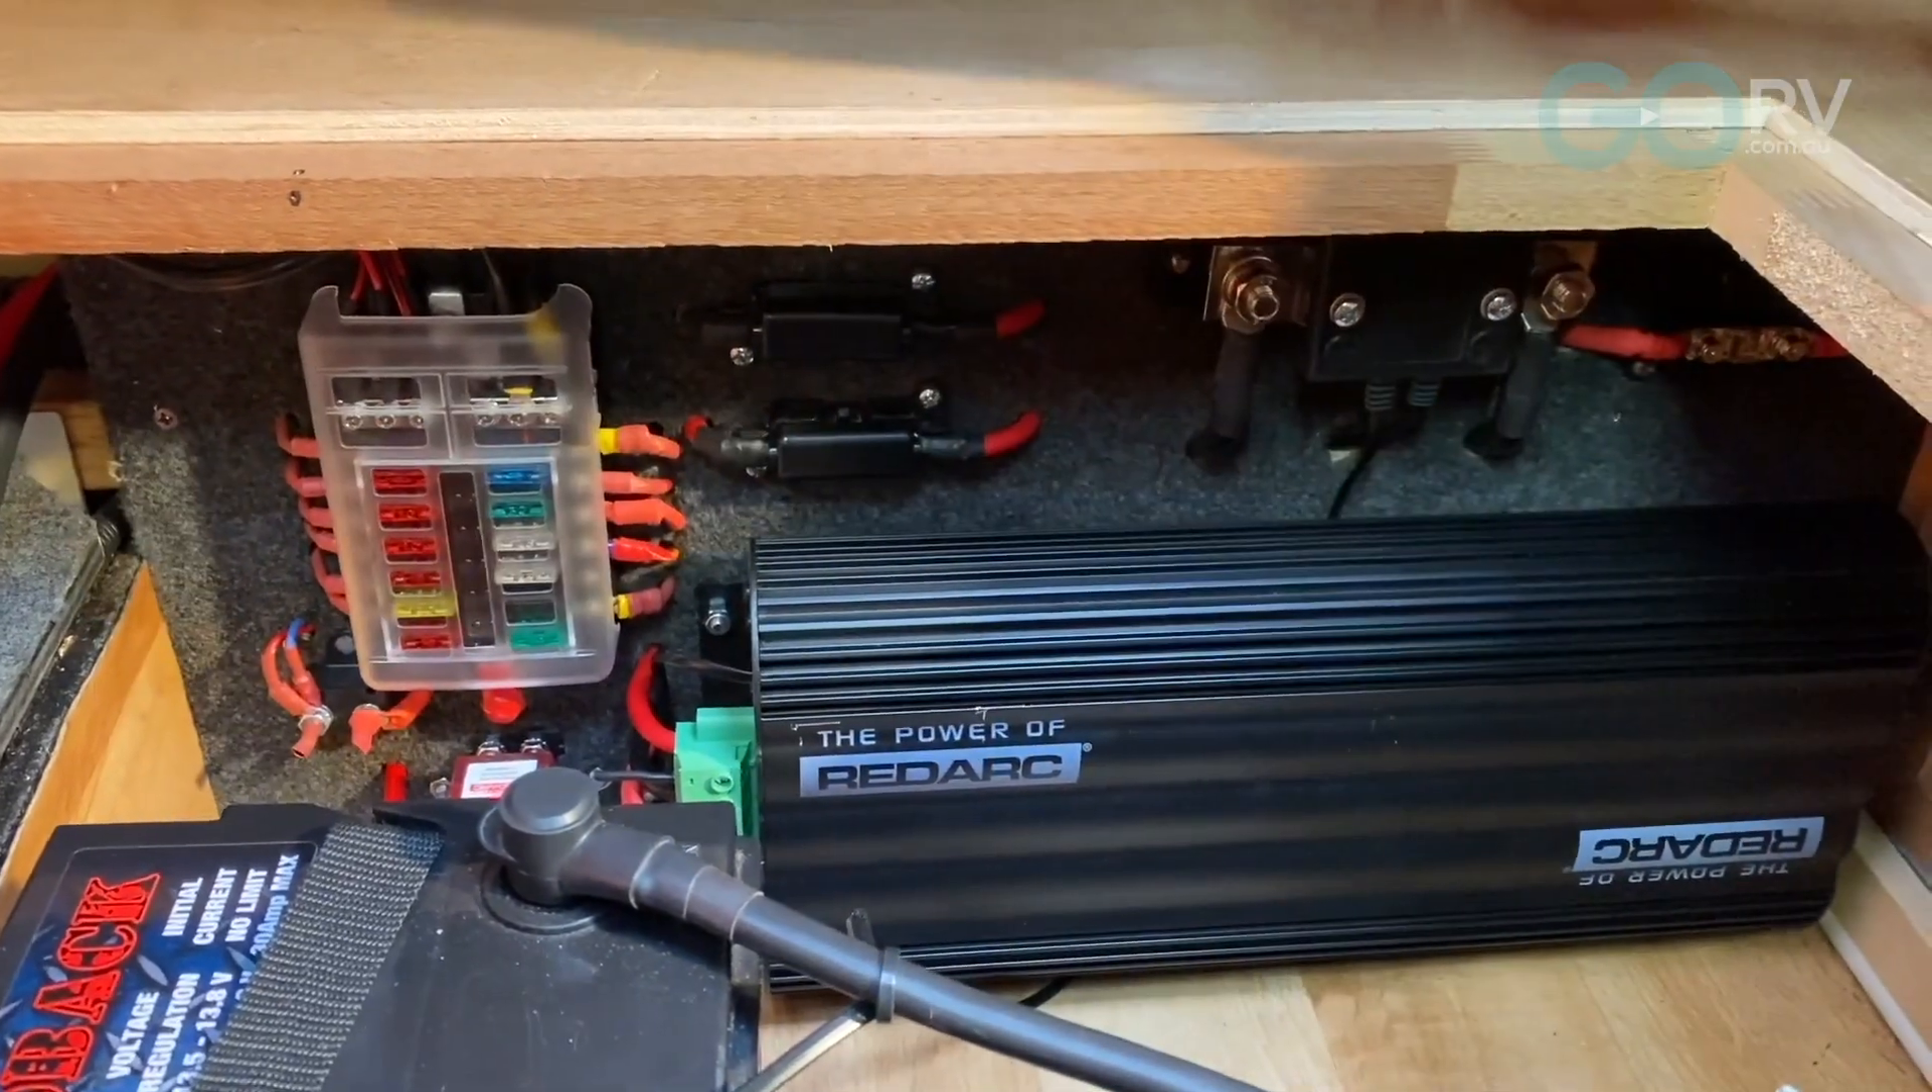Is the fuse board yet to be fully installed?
No.